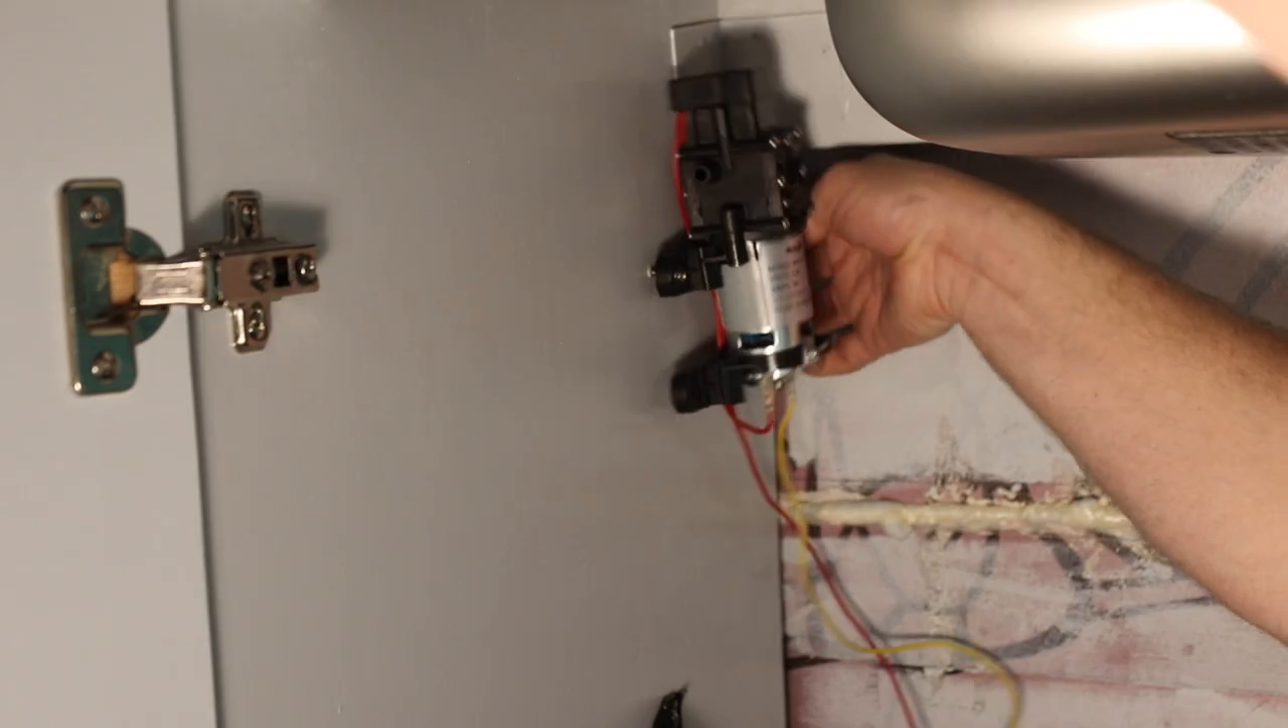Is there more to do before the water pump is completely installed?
Yes.